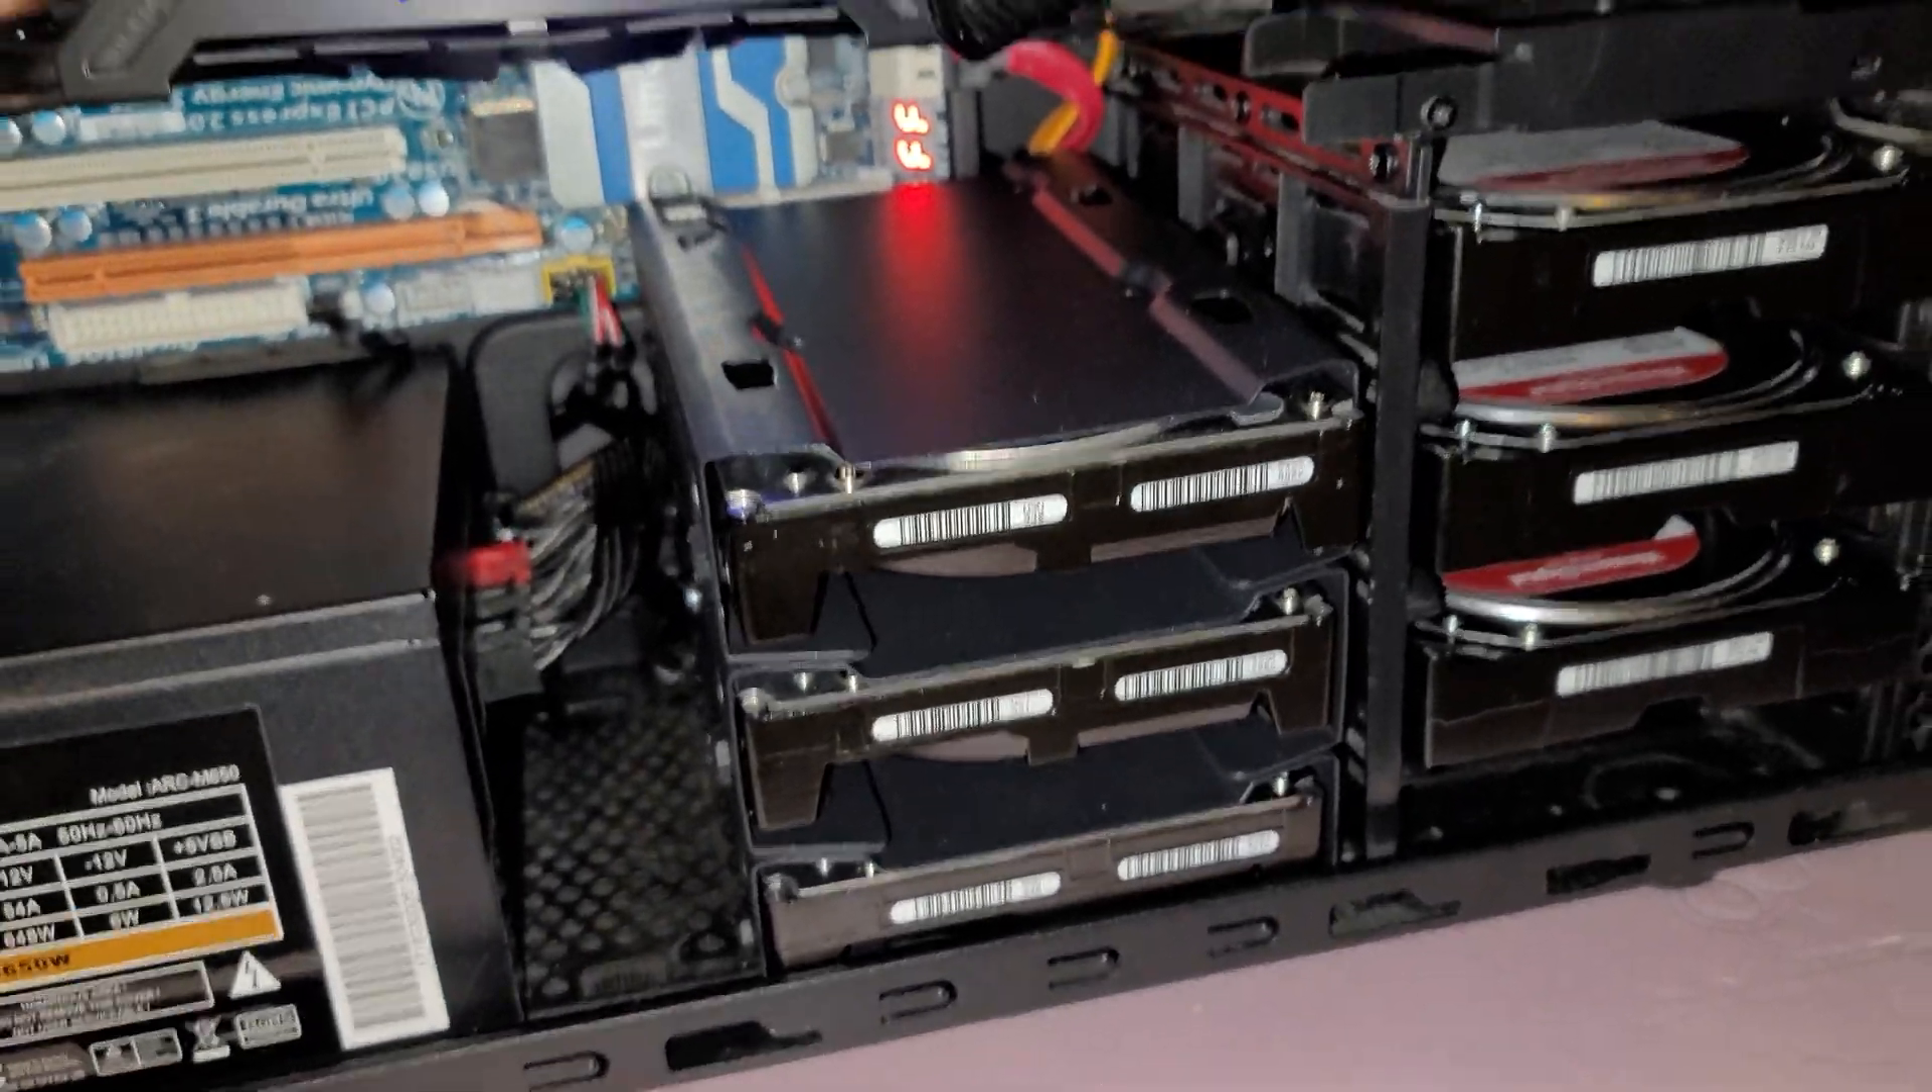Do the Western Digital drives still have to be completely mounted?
No.